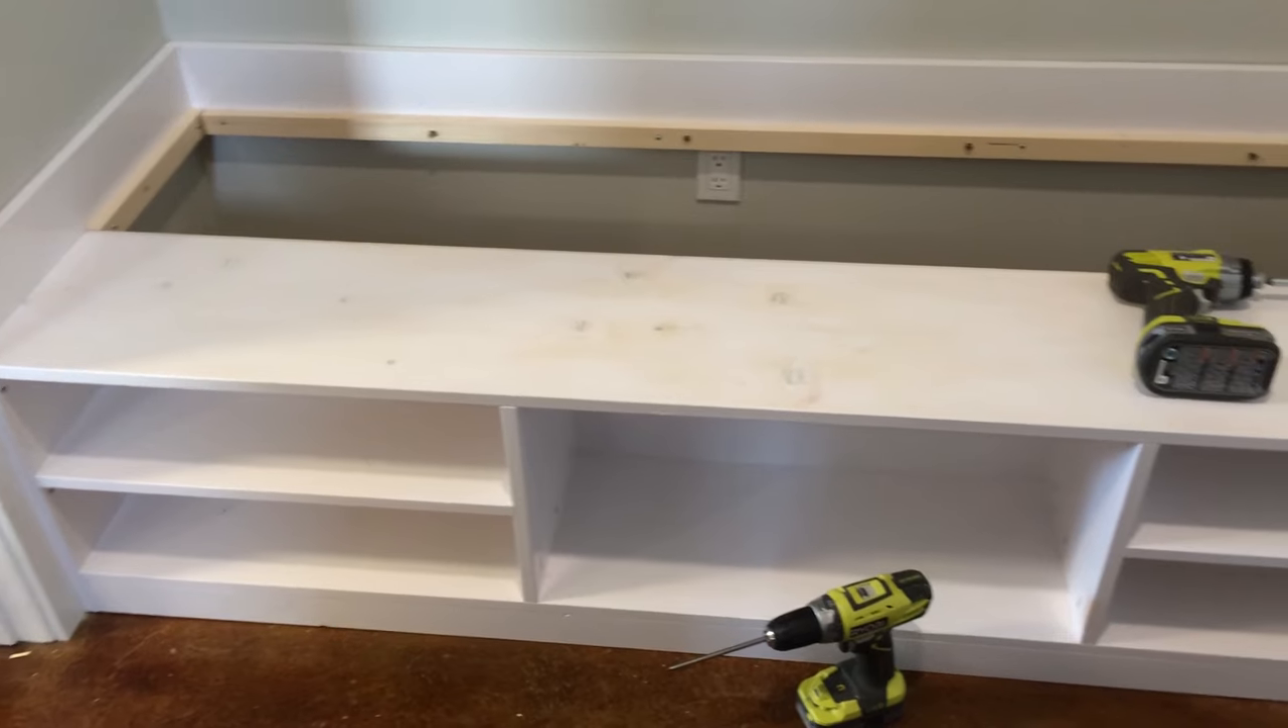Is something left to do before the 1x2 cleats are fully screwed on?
No.